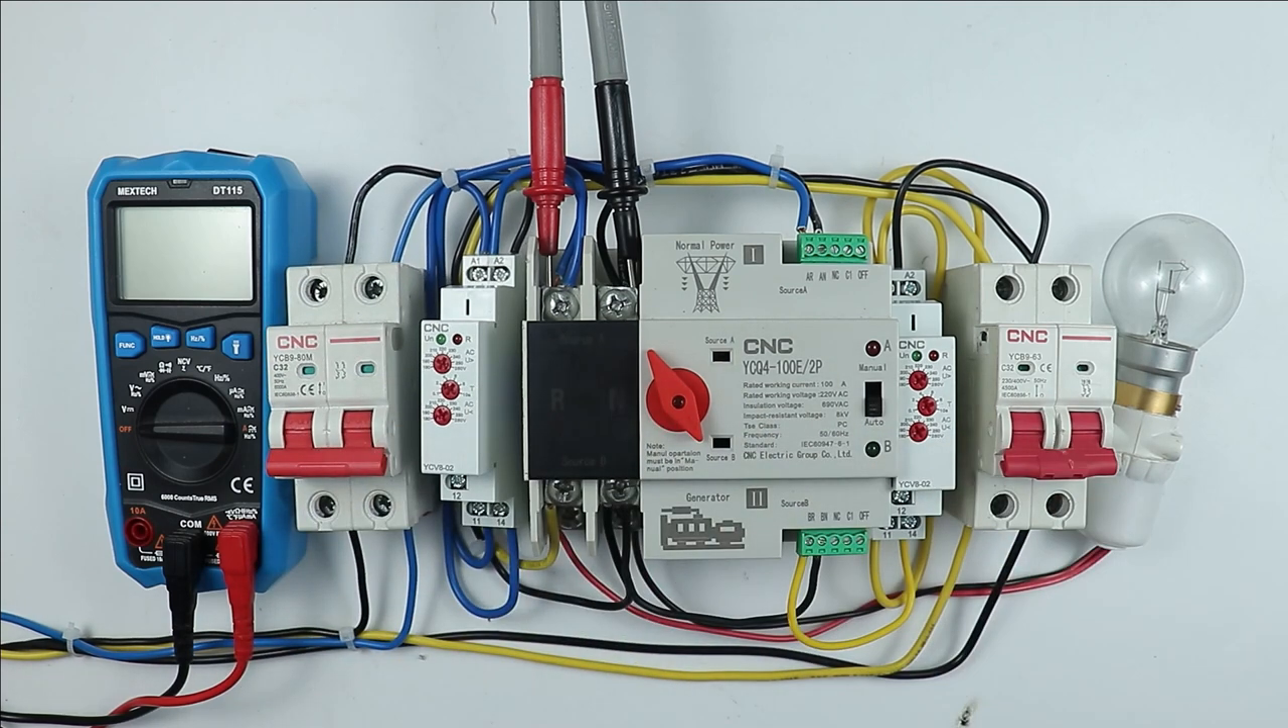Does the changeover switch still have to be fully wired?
No.